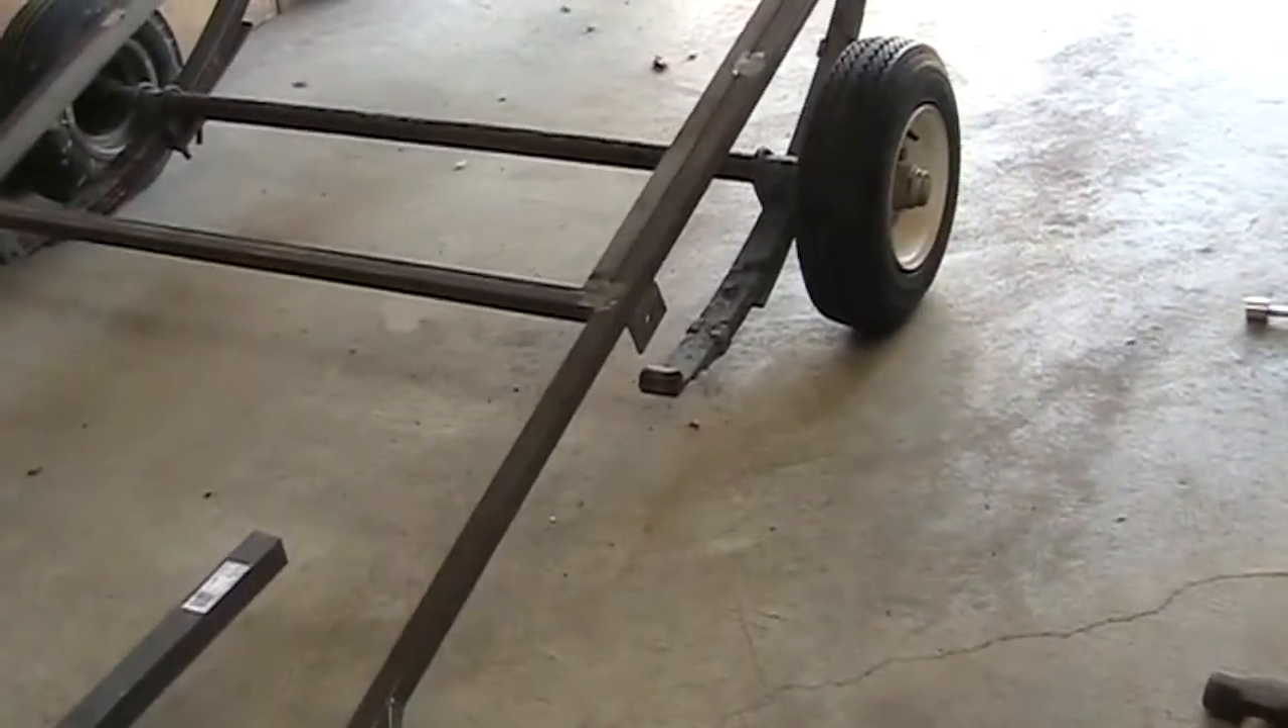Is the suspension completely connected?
No.